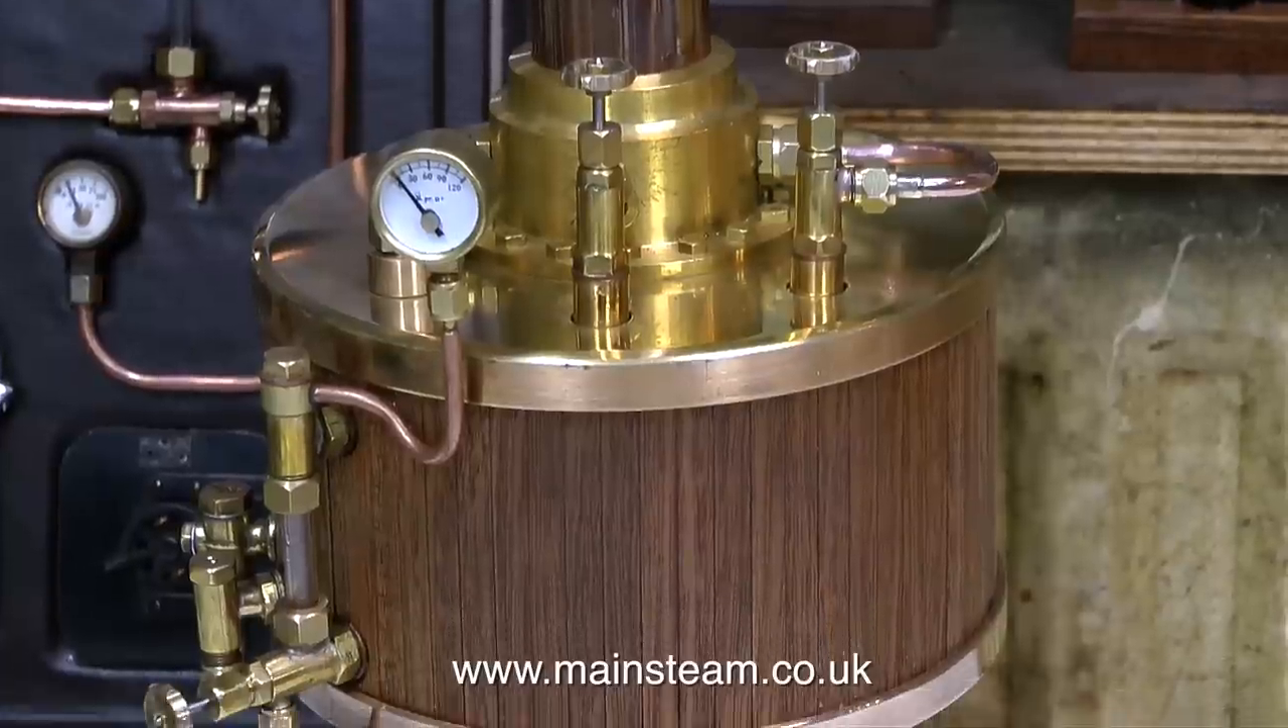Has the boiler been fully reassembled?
Yes.